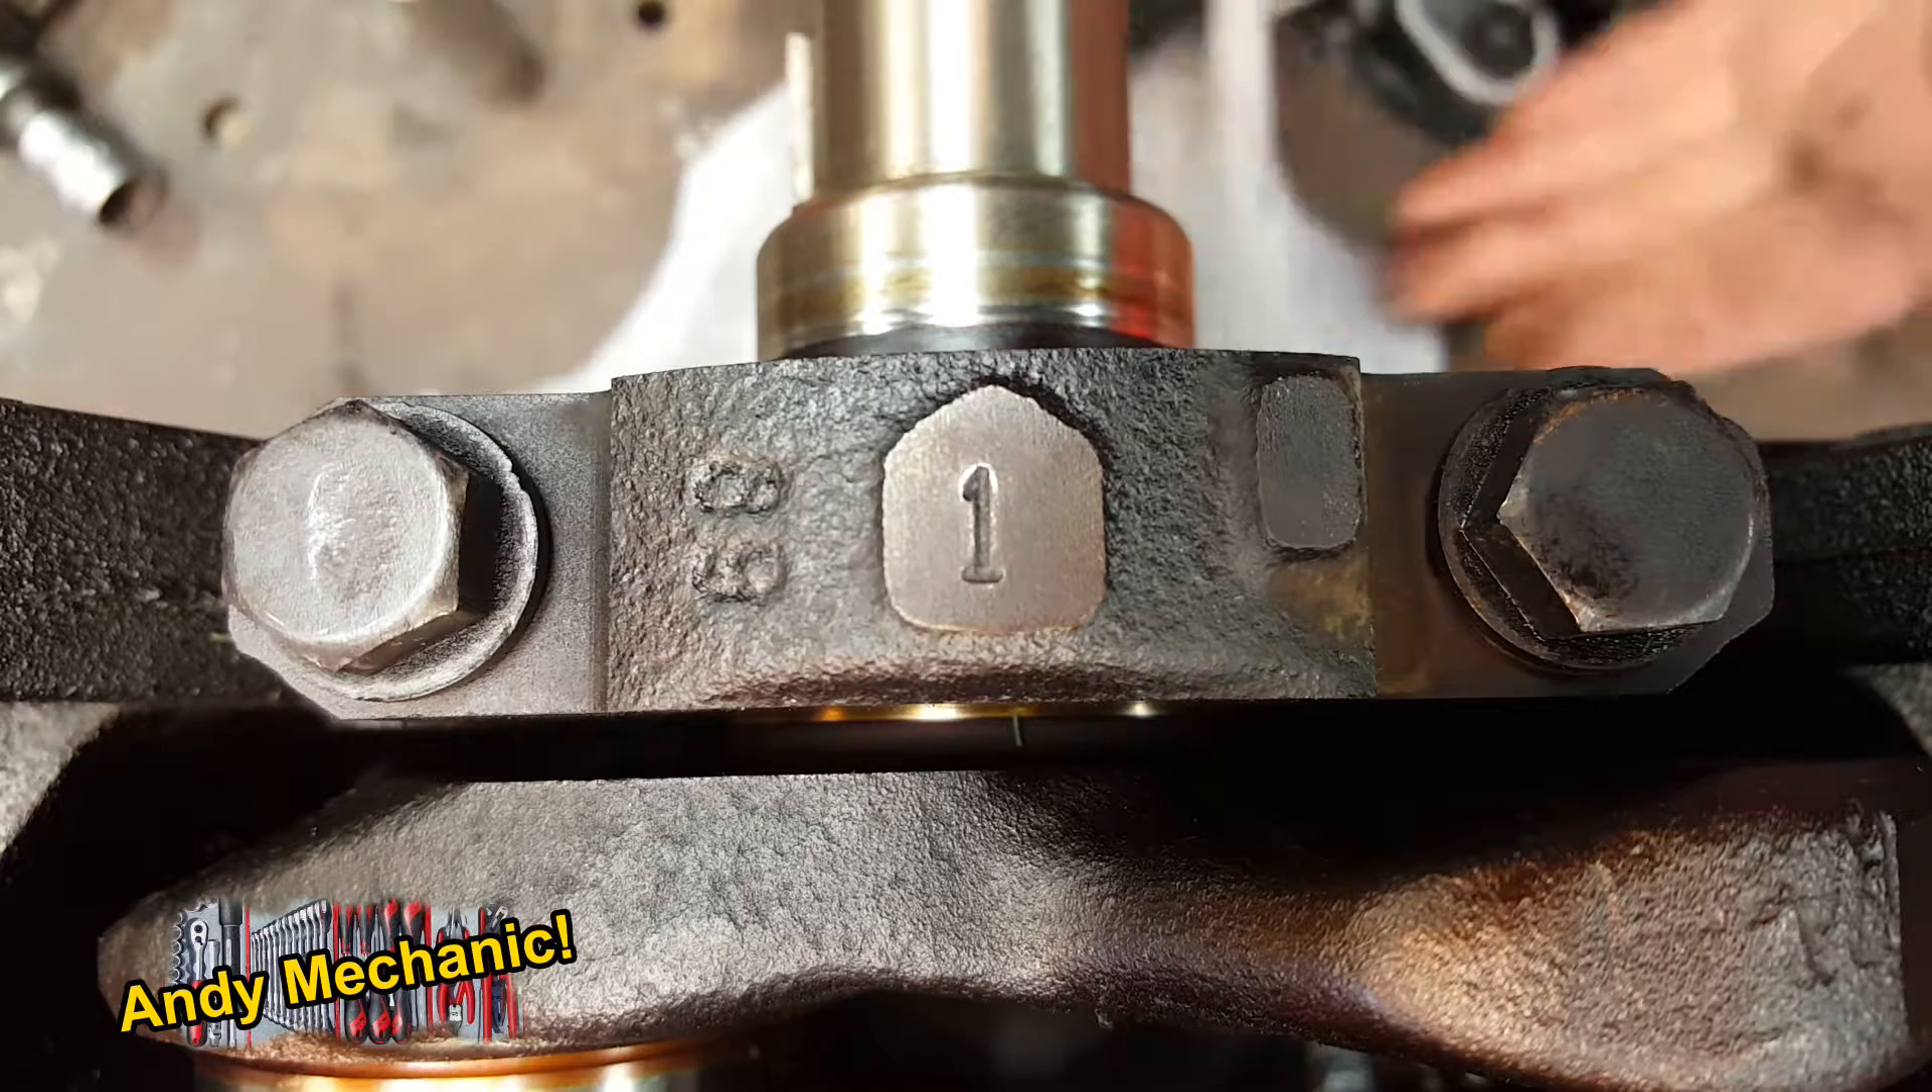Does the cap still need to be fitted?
No.